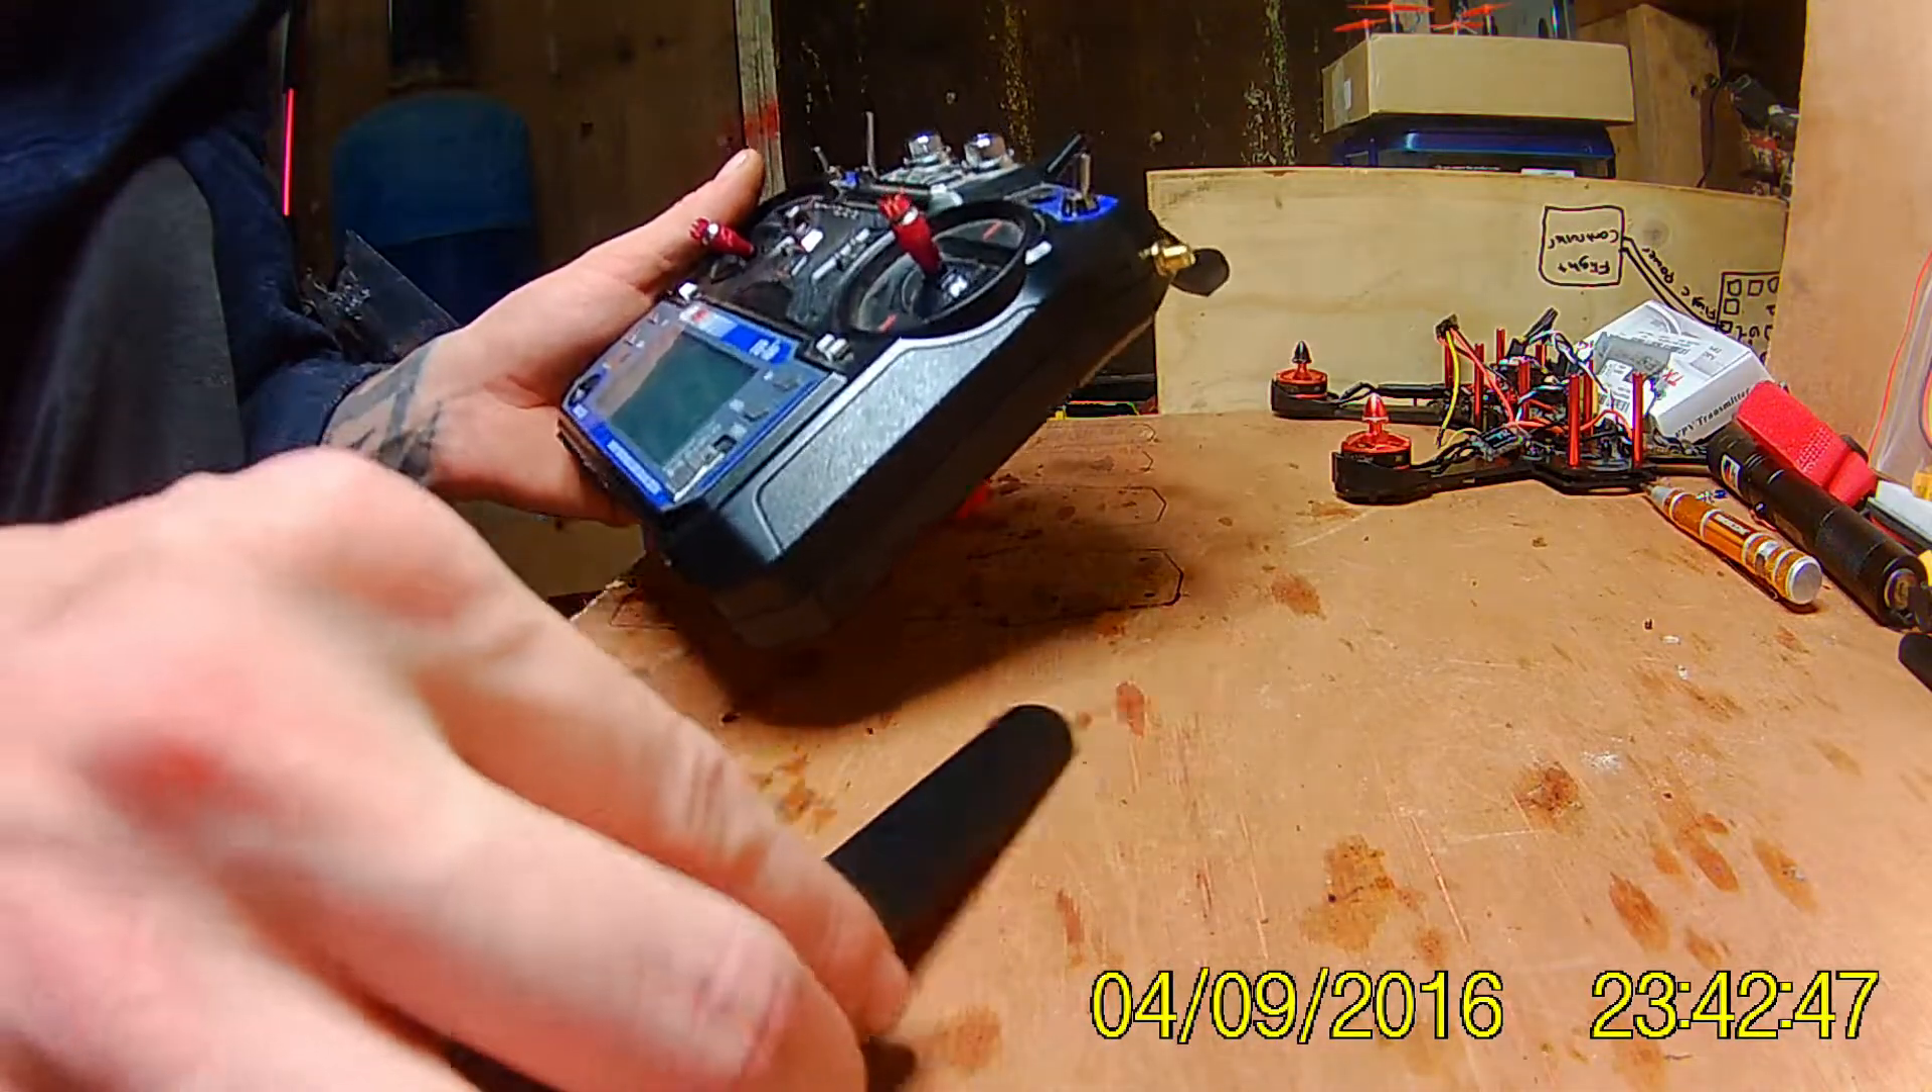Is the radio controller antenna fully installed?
No.